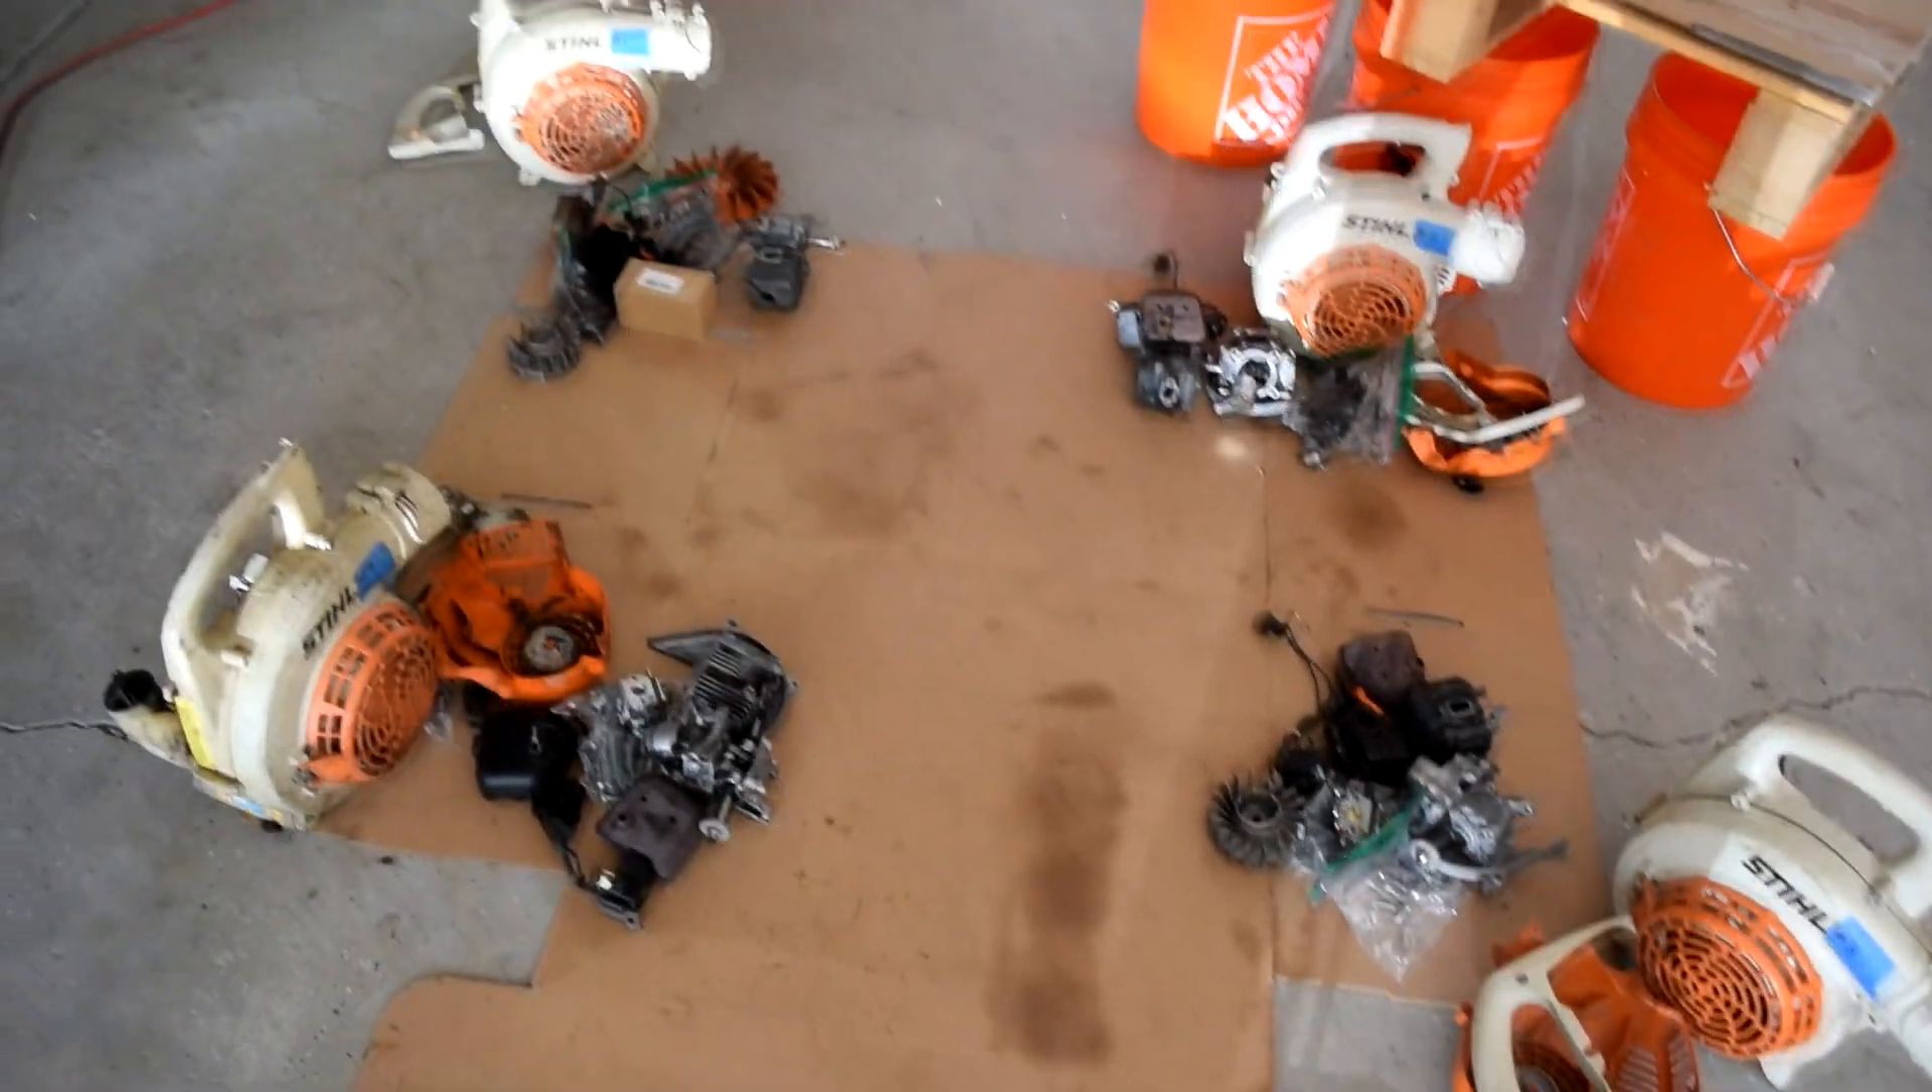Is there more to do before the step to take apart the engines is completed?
No.